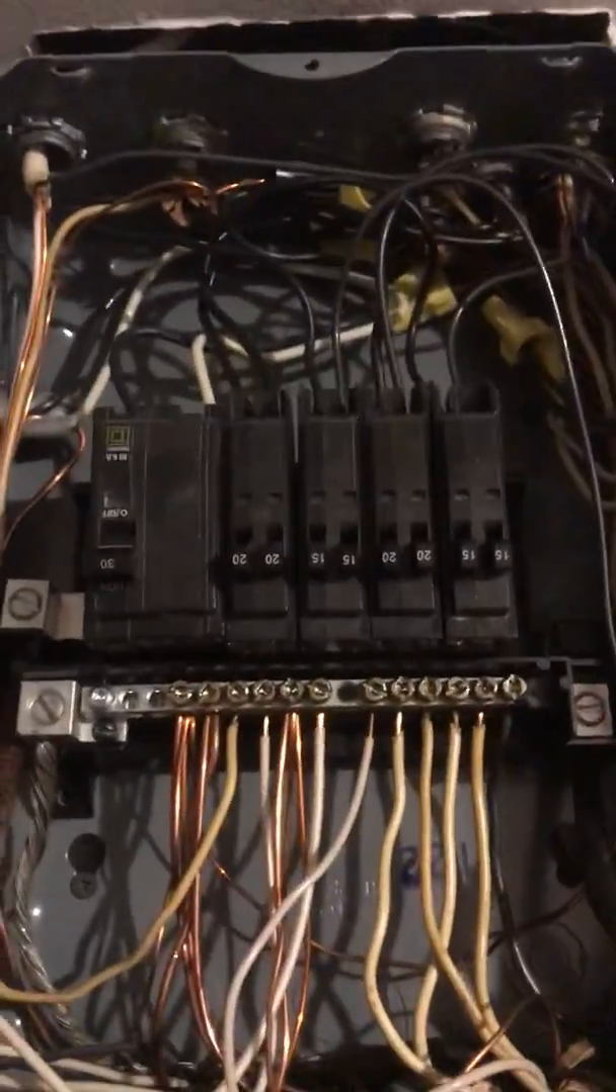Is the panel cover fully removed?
Yes.